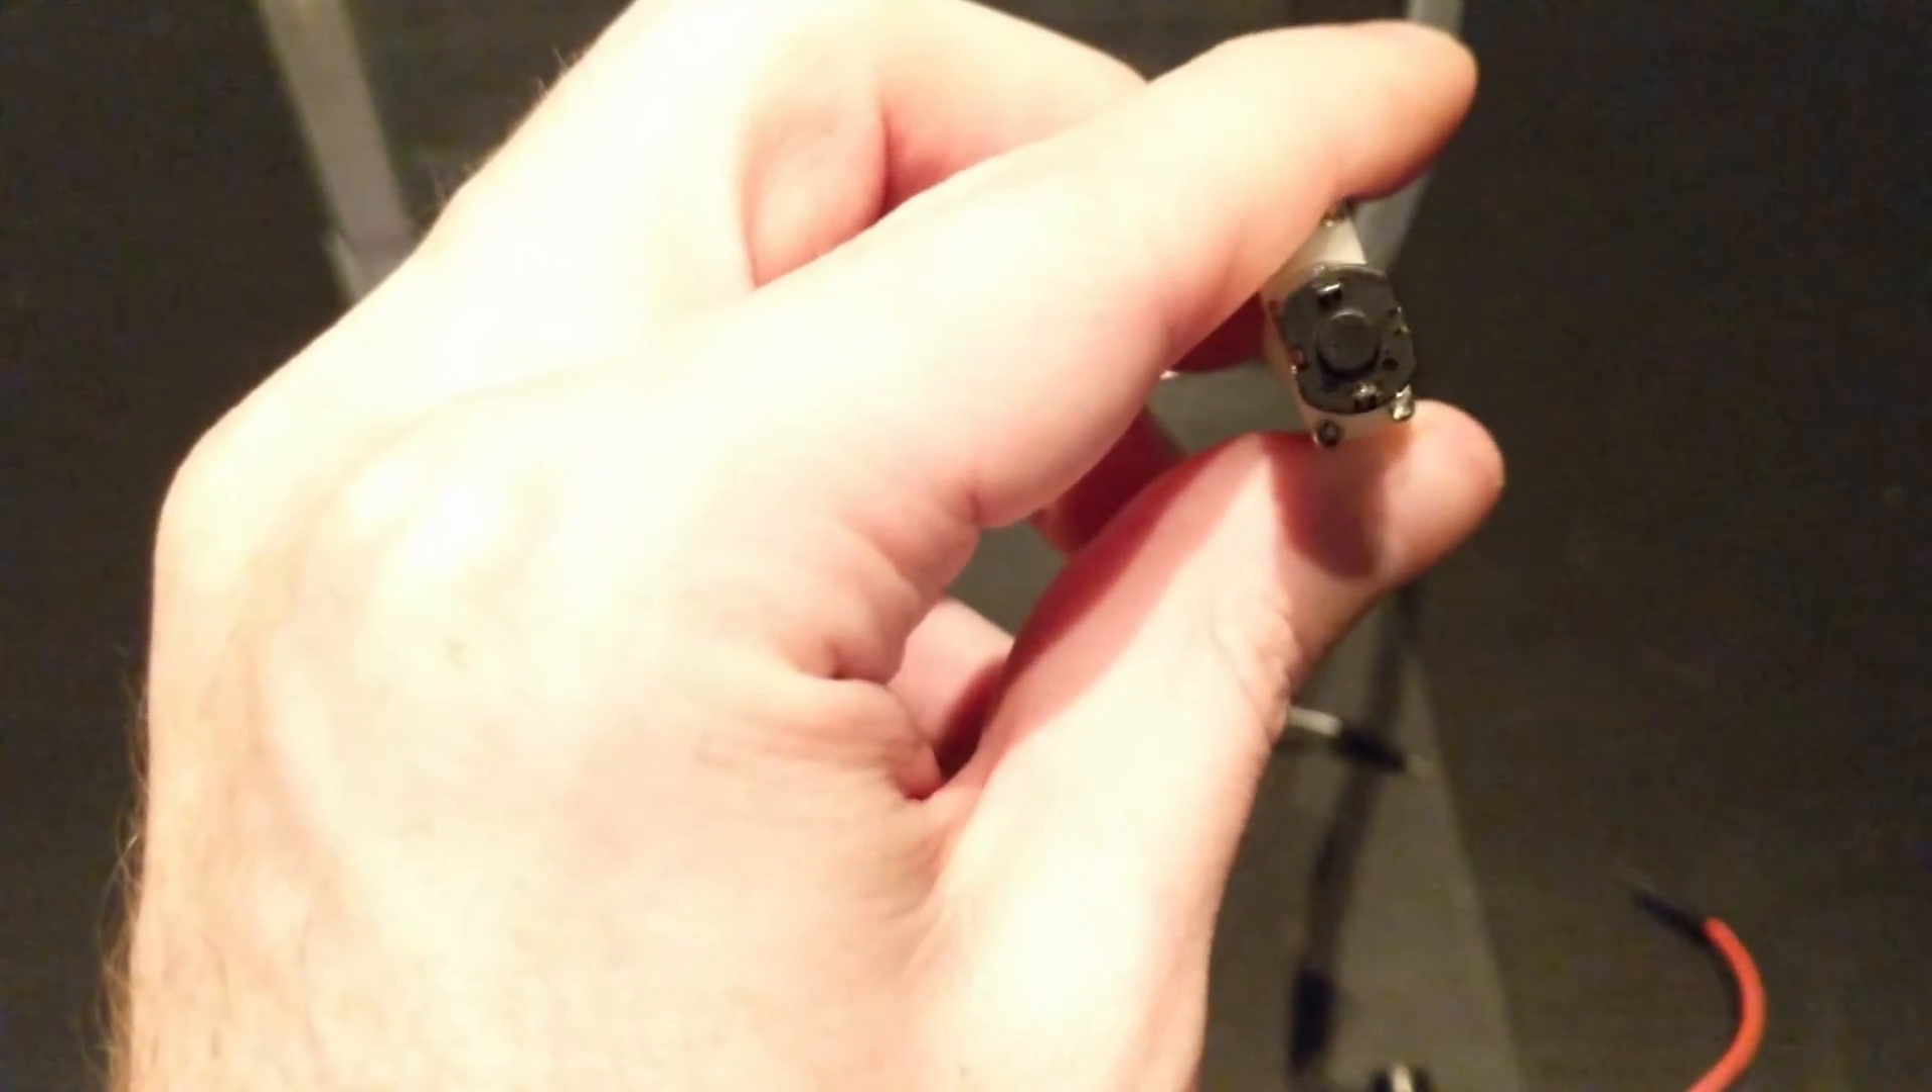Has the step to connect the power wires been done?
No.